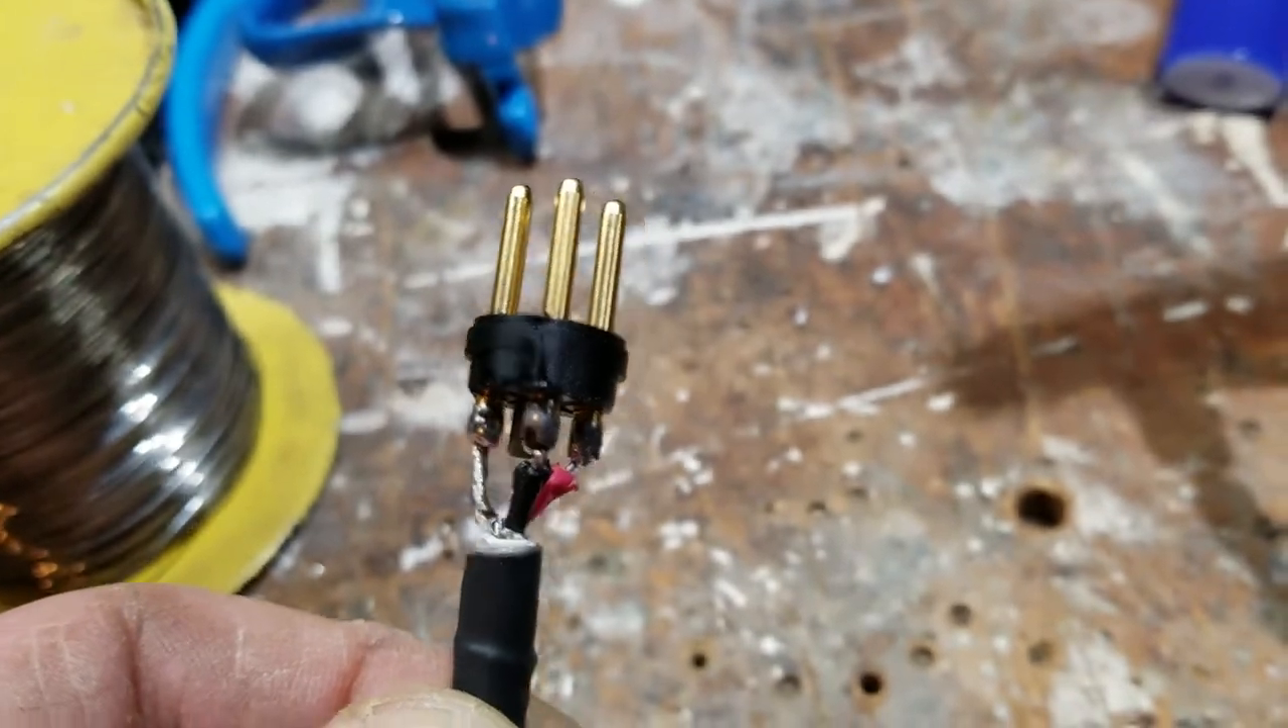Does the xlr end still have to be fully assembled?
Yes.